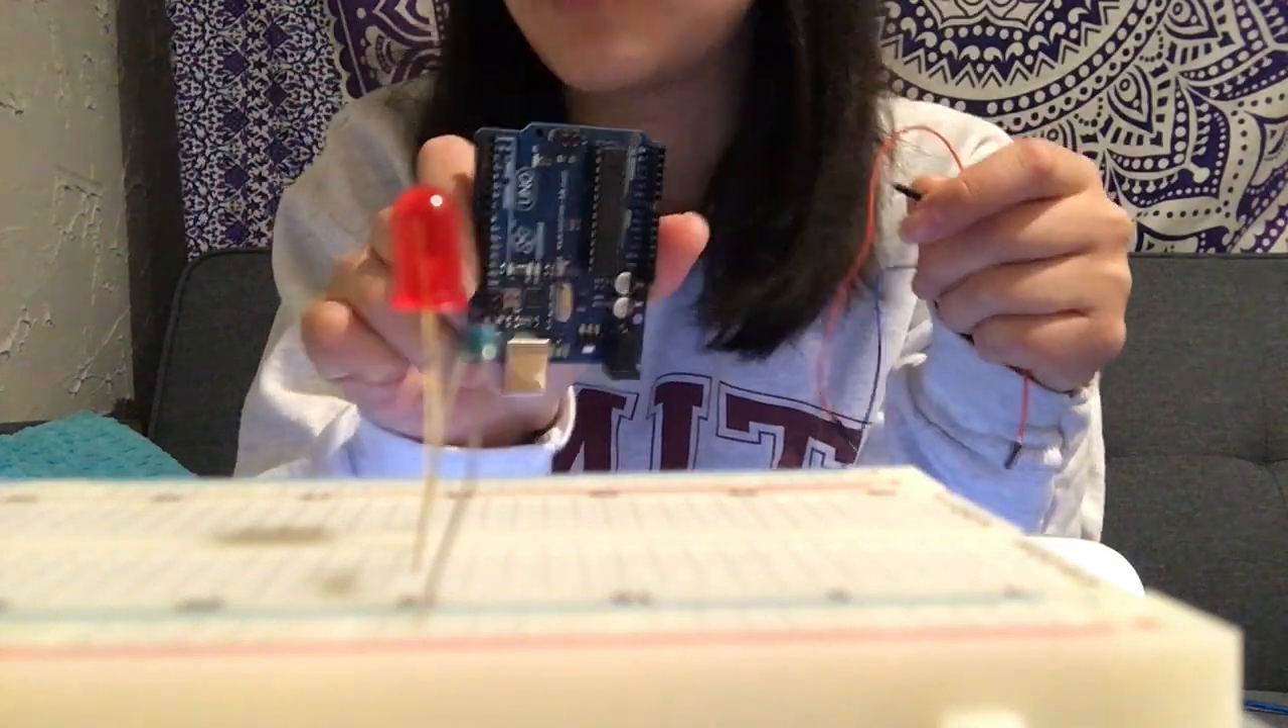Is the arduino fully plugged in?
No.